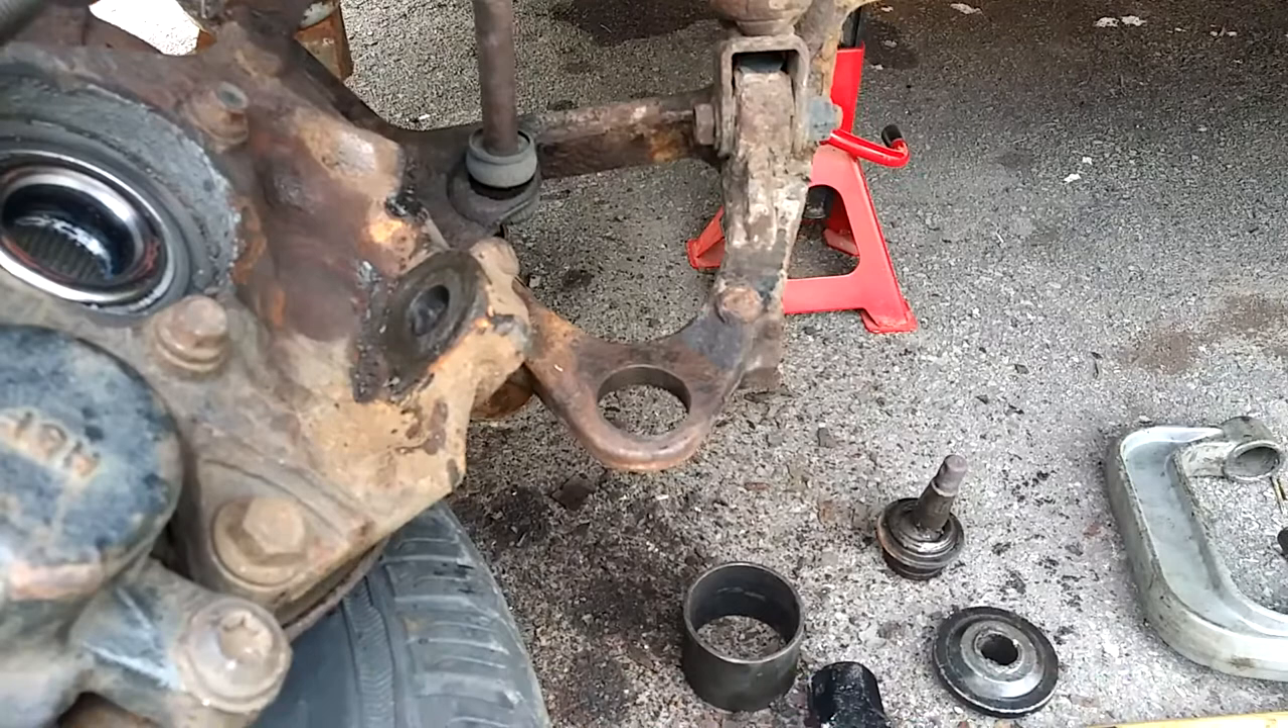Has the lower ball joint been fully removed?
Yes.